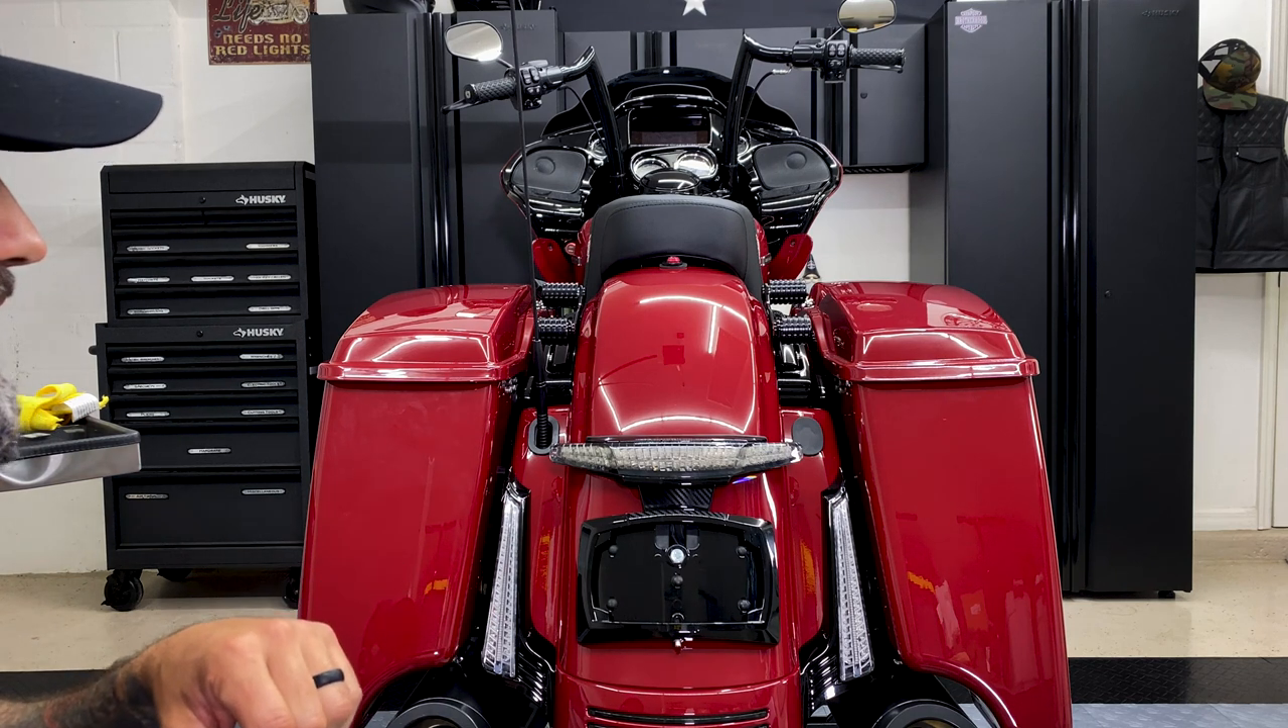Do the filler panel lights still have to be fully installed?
No.